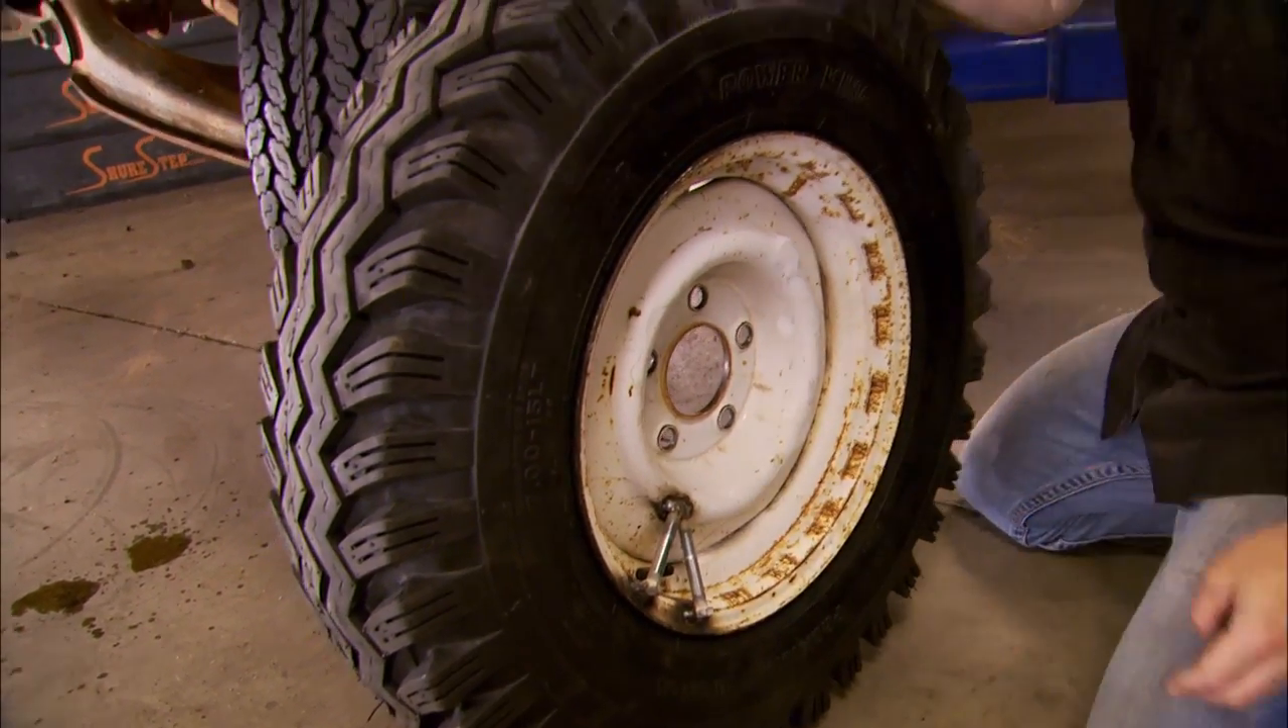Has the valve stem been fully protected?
Yes.